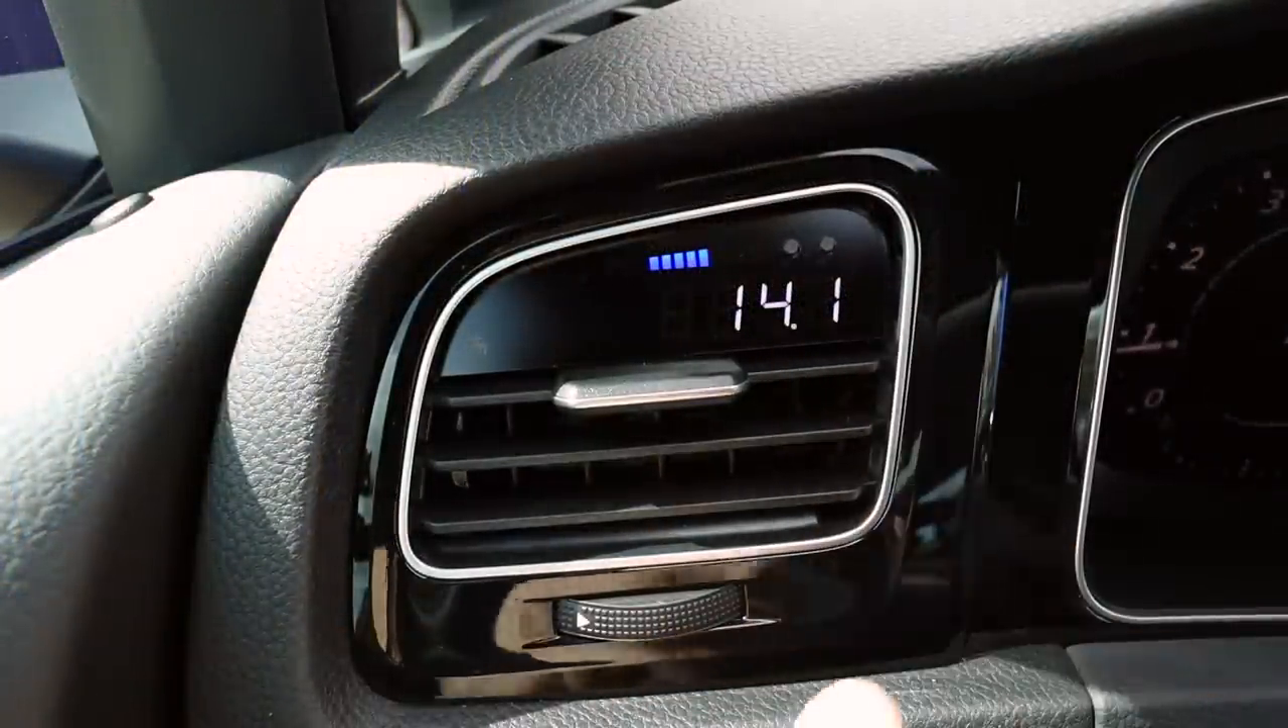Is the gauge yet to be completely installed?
No.